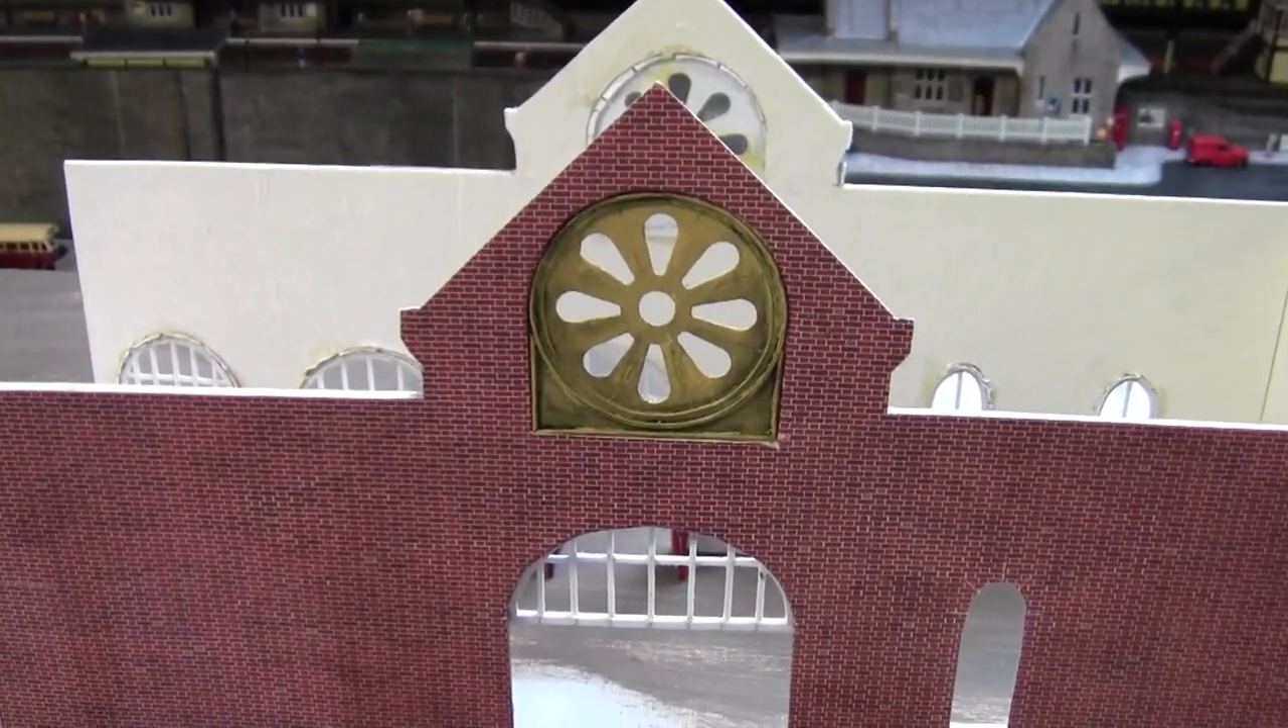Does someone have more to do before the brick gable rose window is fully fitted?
No.